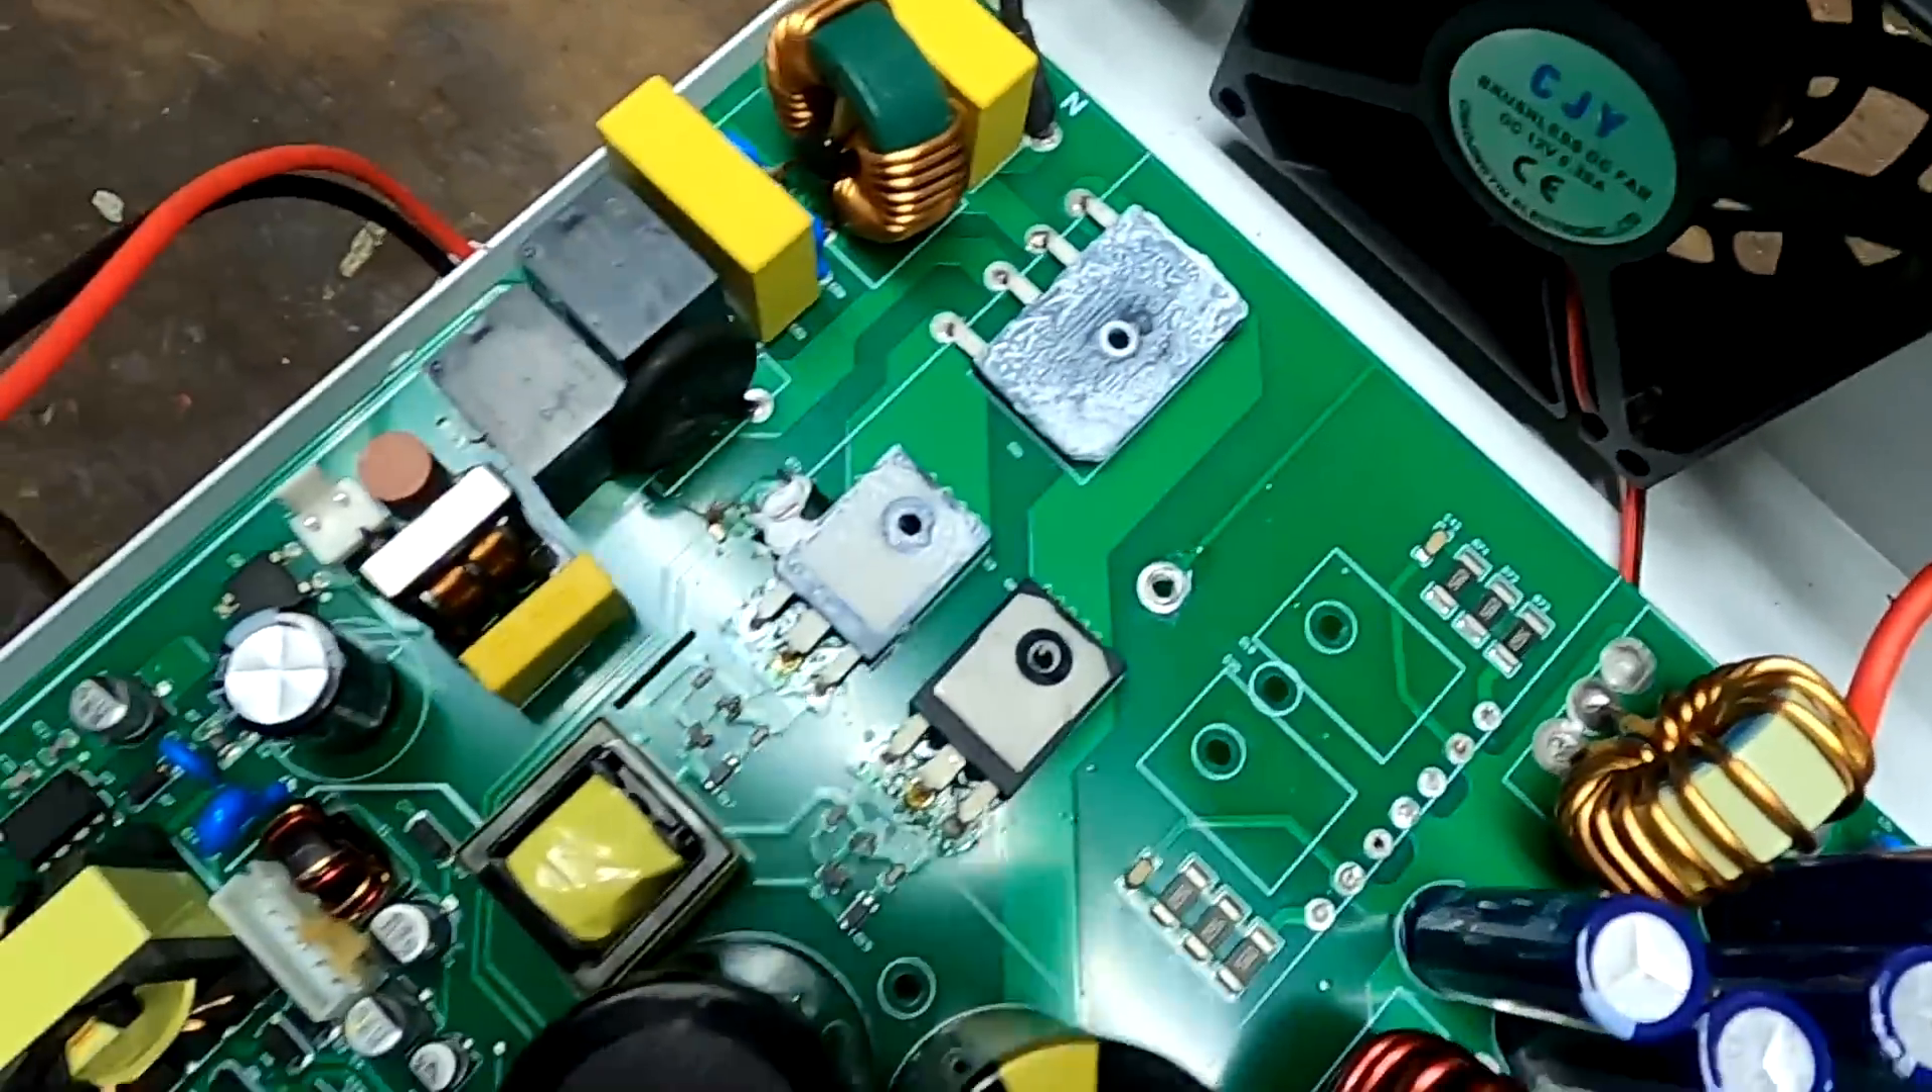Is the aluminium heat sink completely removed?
Yes.